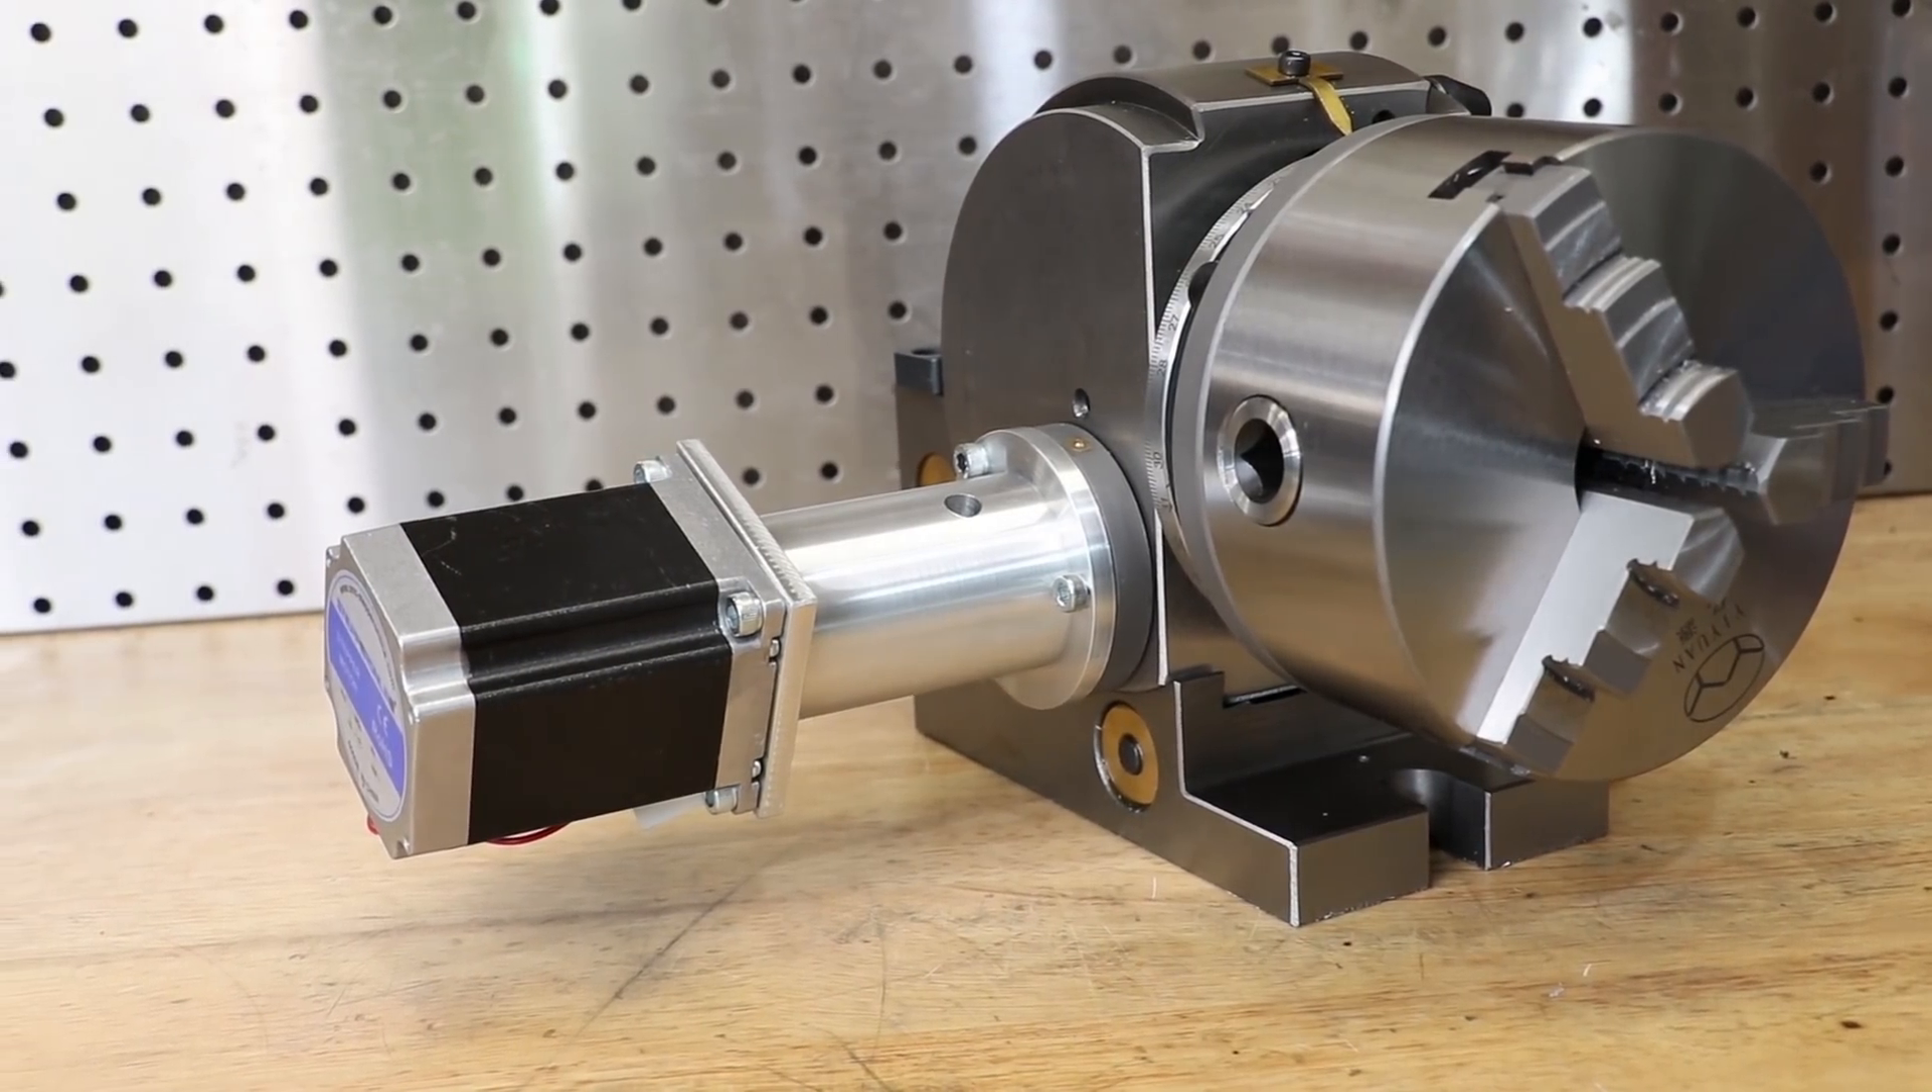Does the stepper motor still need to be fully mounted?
No.